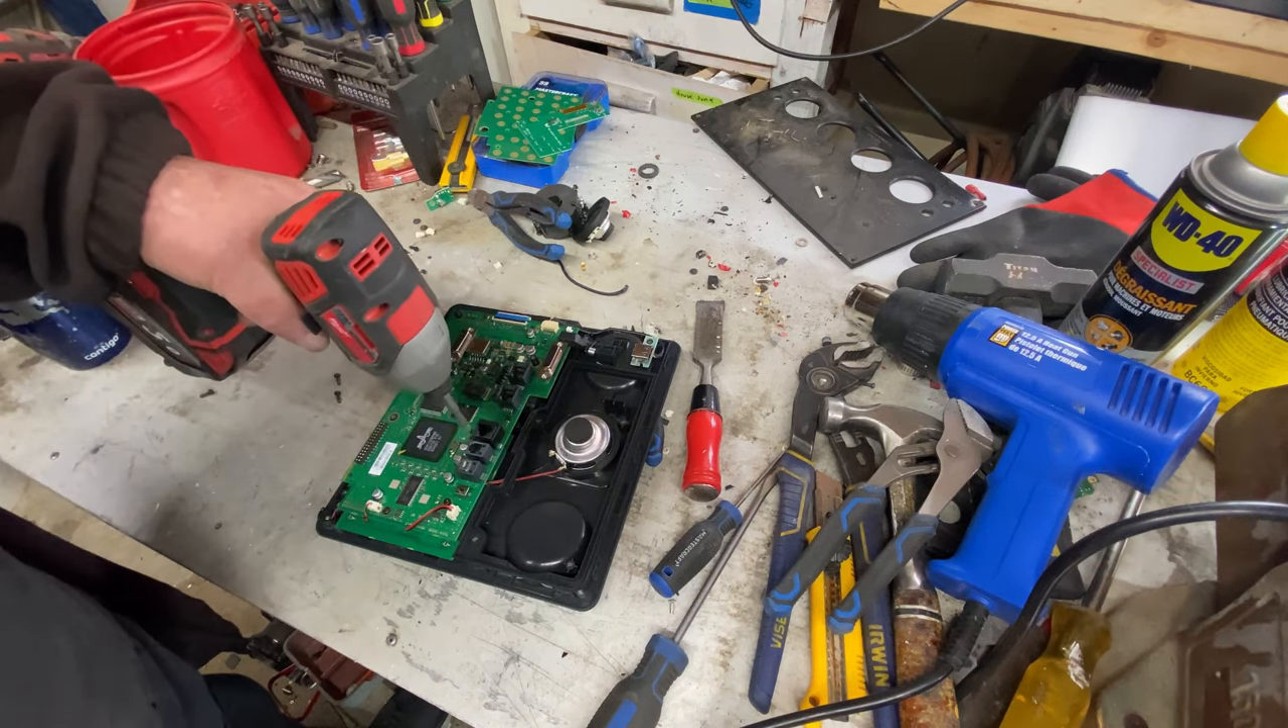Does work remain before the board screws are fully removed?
Yes.